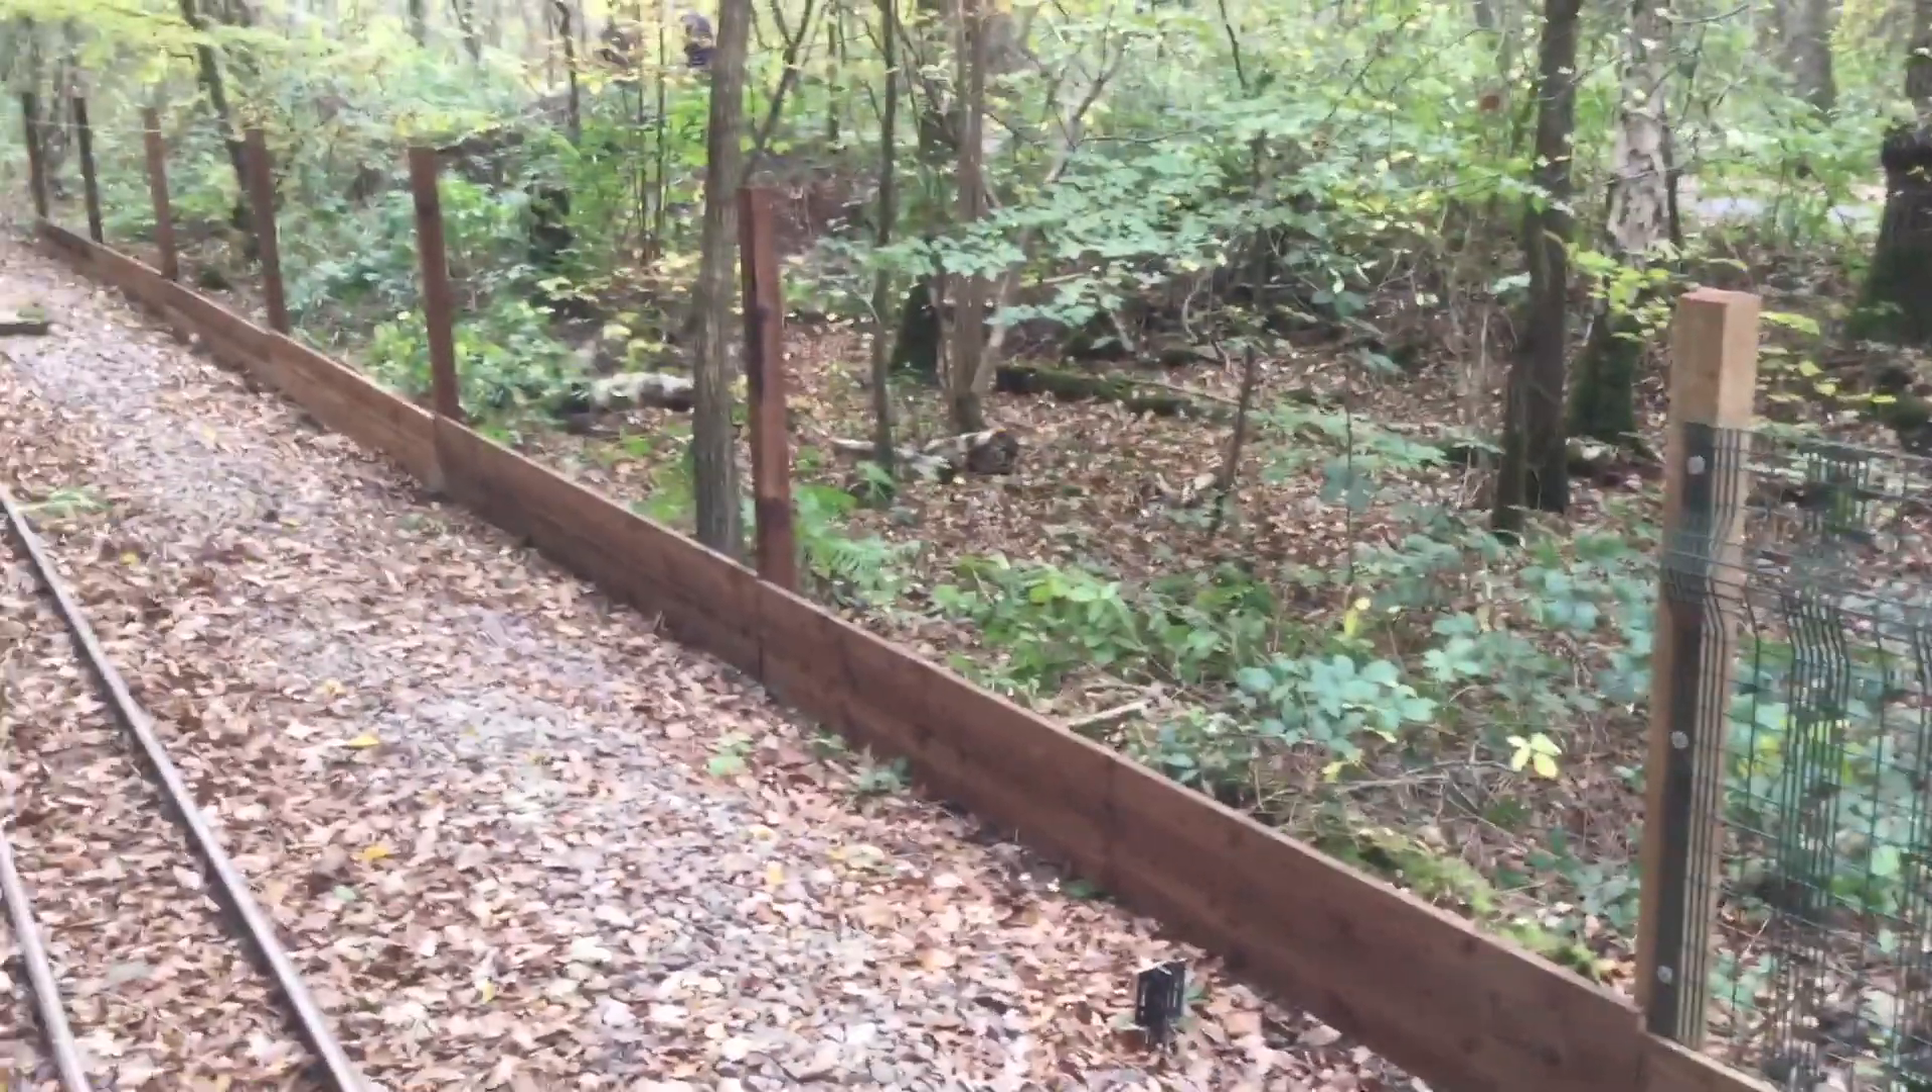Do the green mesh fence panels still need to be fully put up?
Yes.